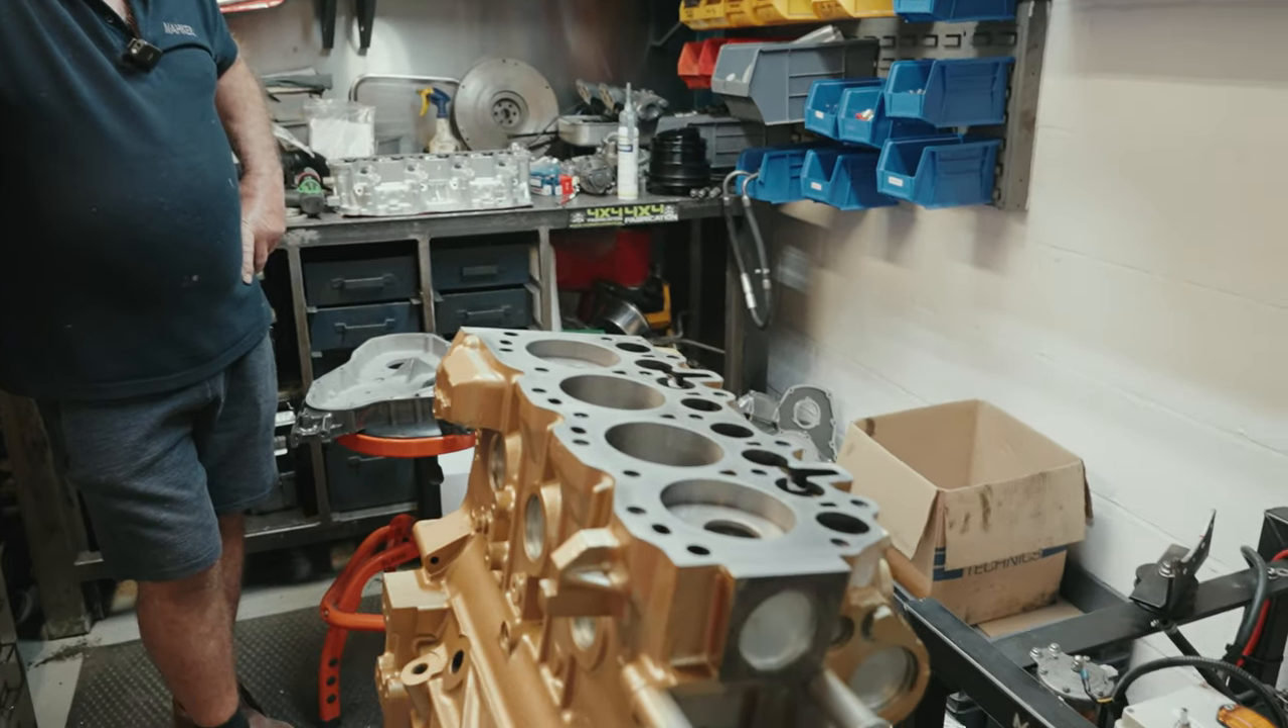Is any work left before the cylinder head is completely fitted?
Yes.